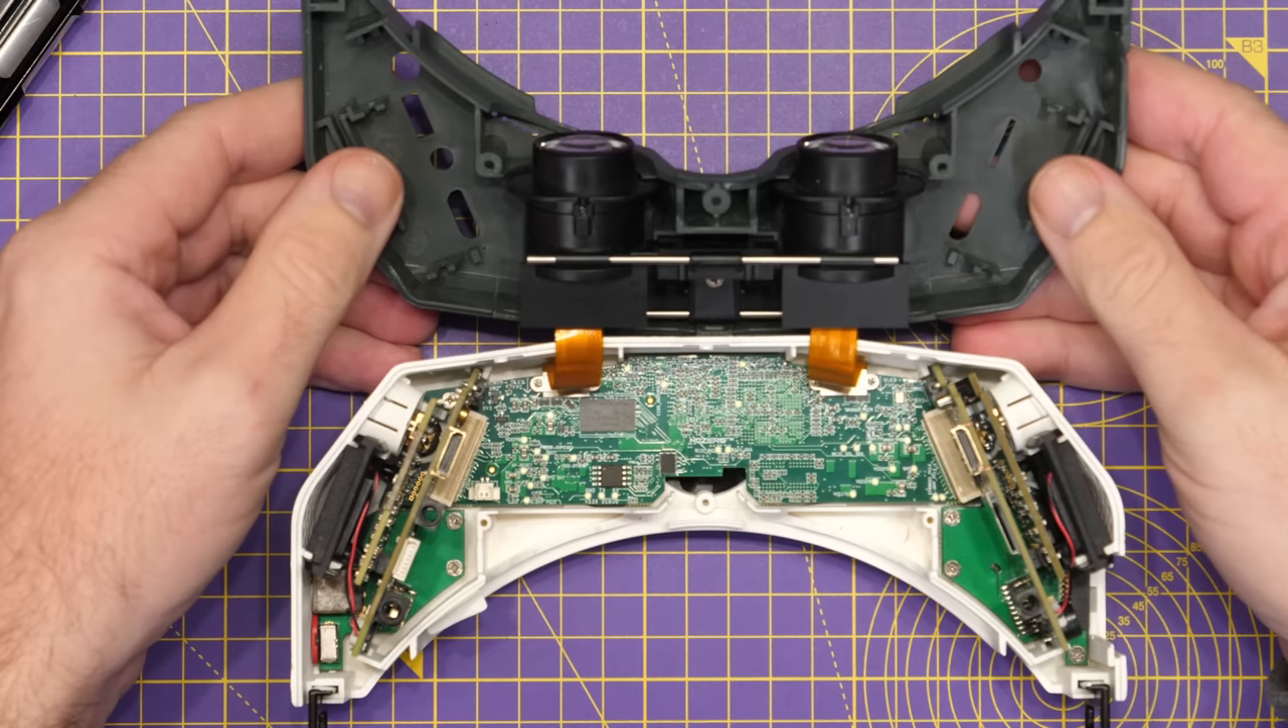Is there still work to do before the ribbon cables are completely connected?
No.